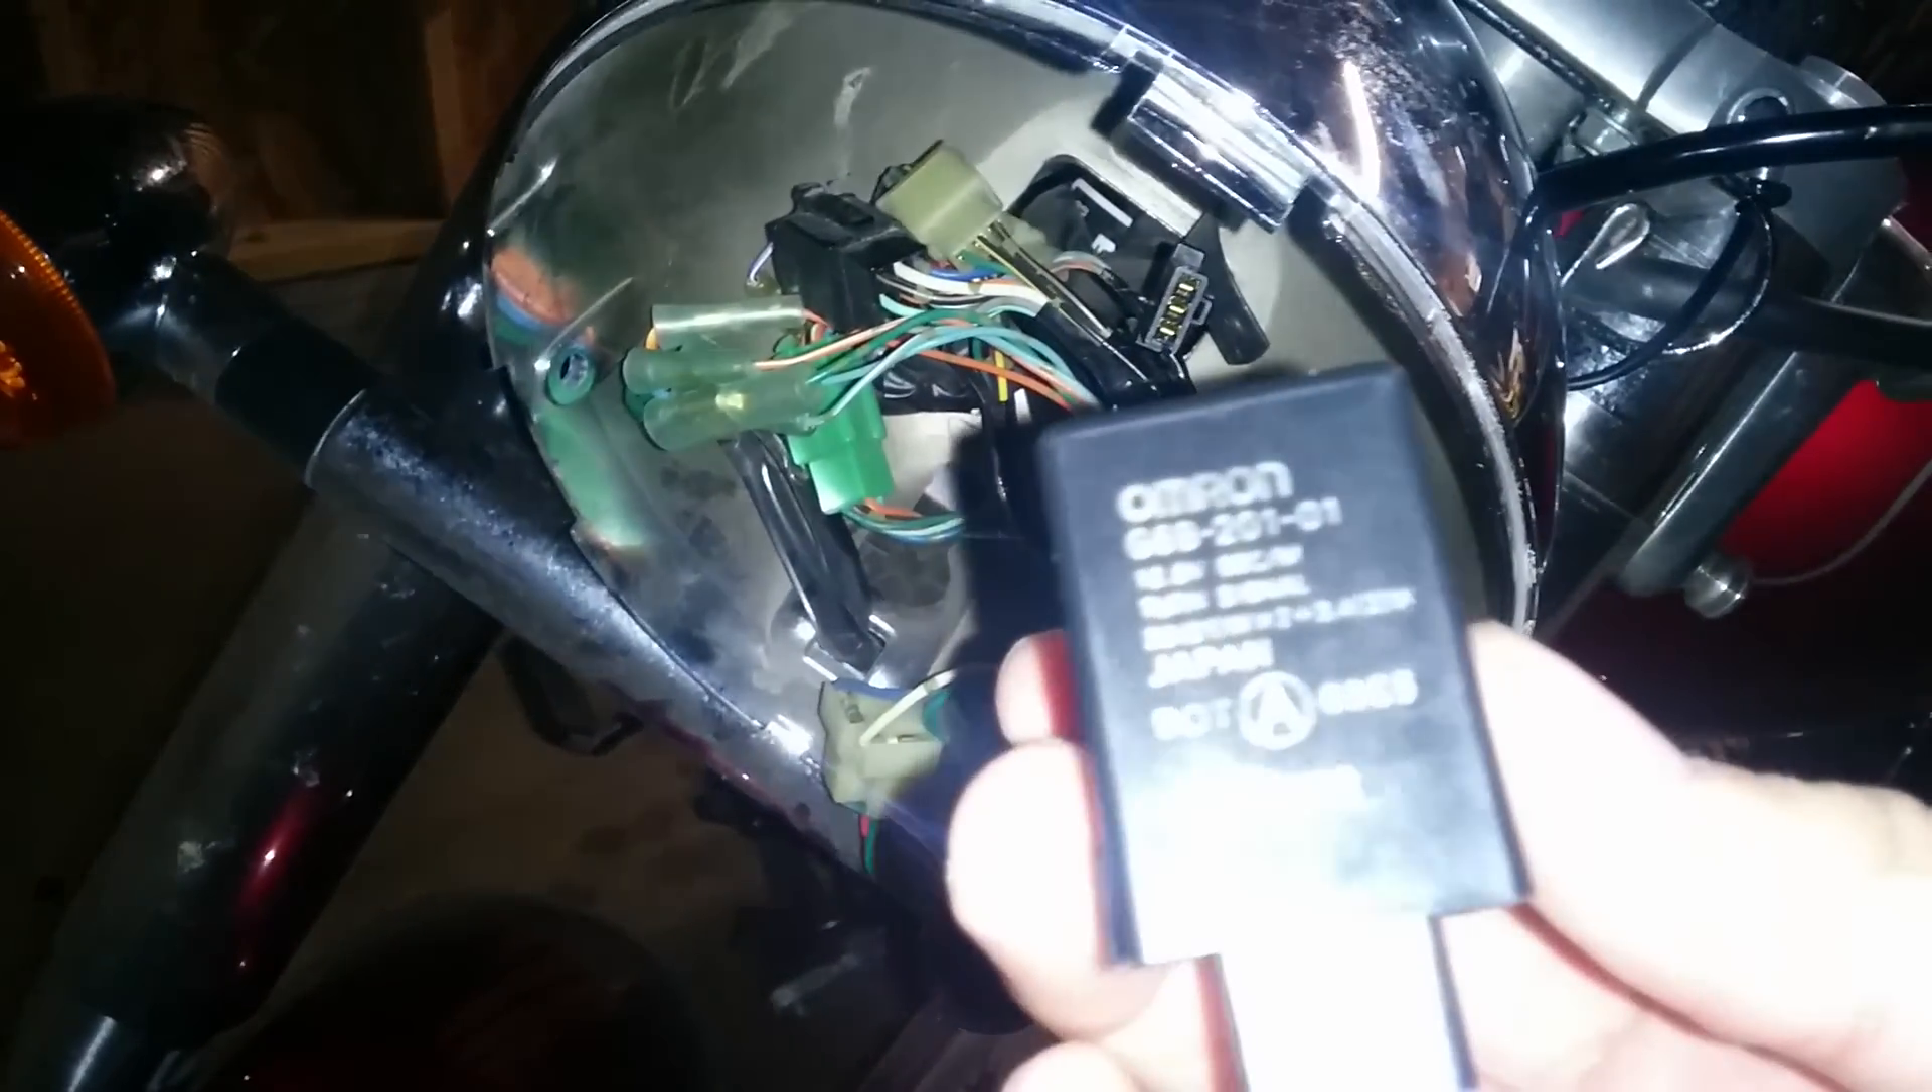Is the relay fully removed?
Yes.